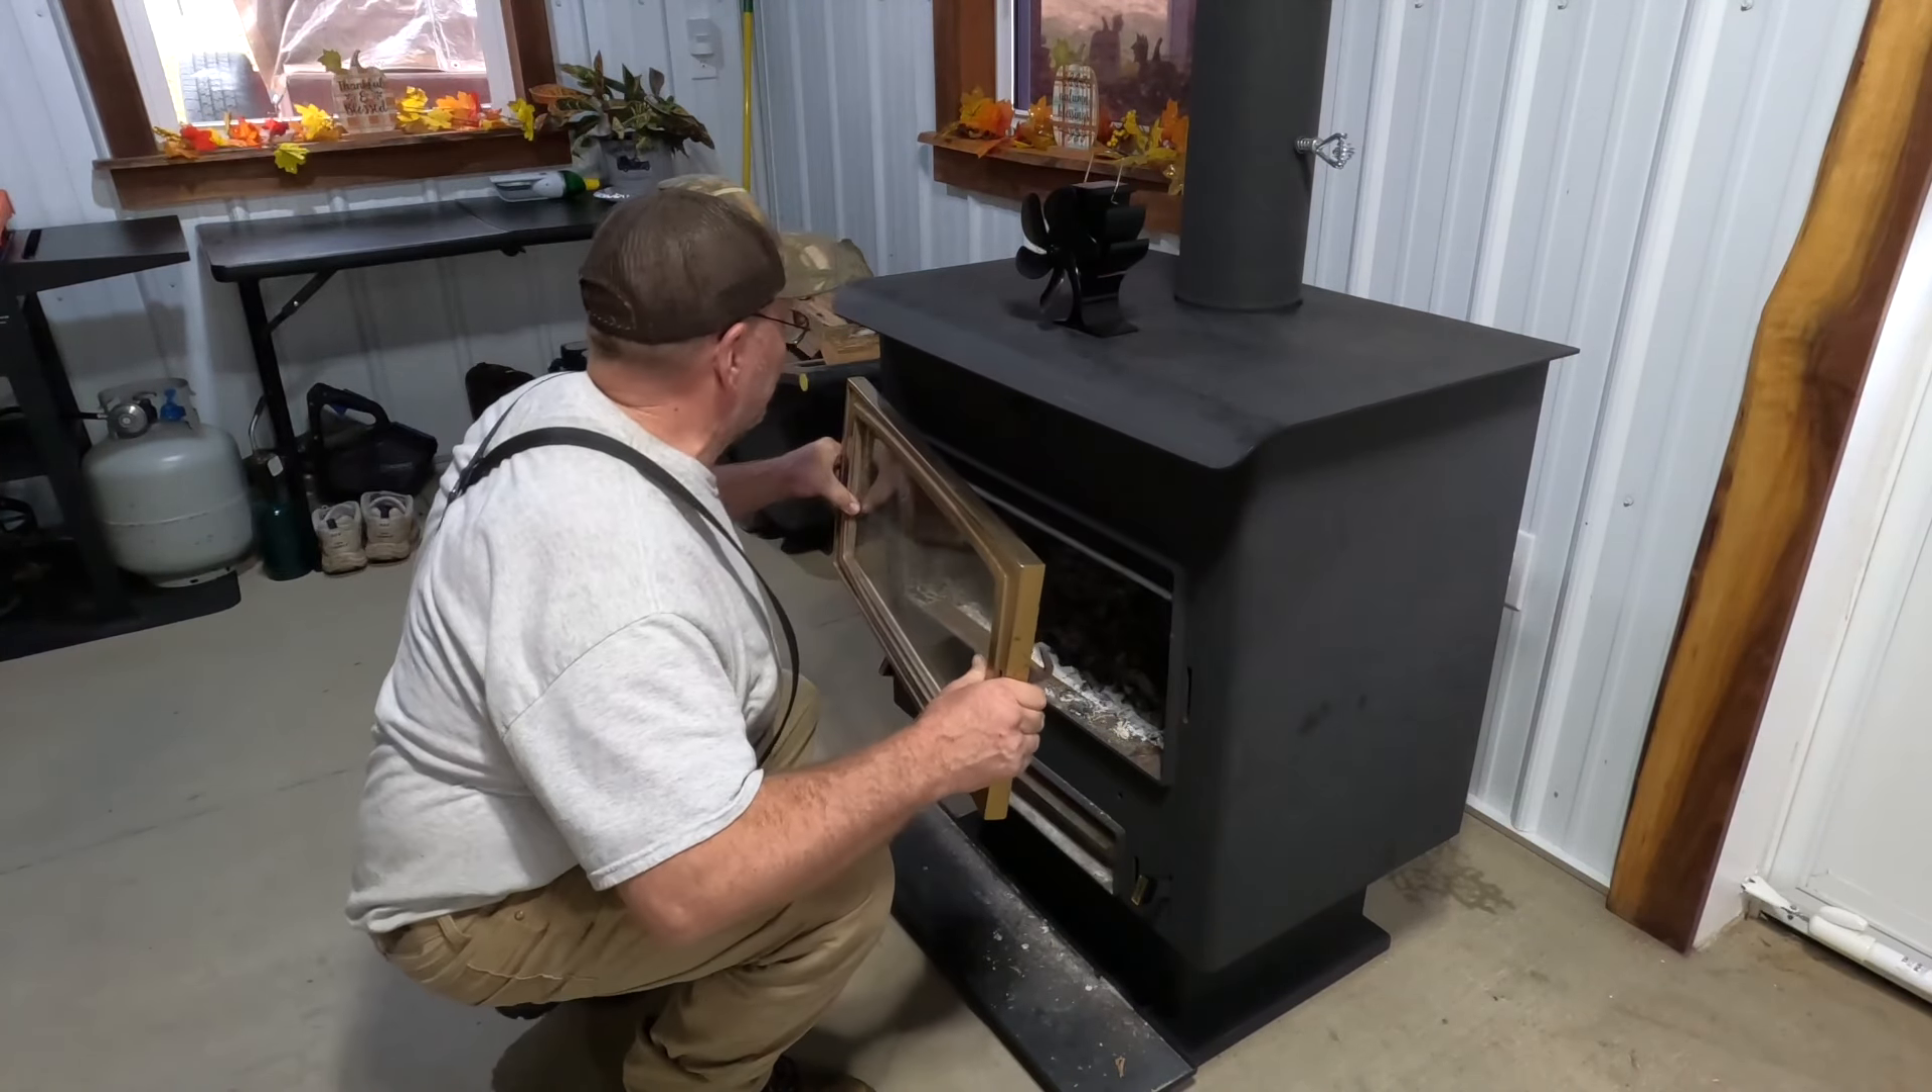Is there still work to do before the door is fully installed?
Yes.